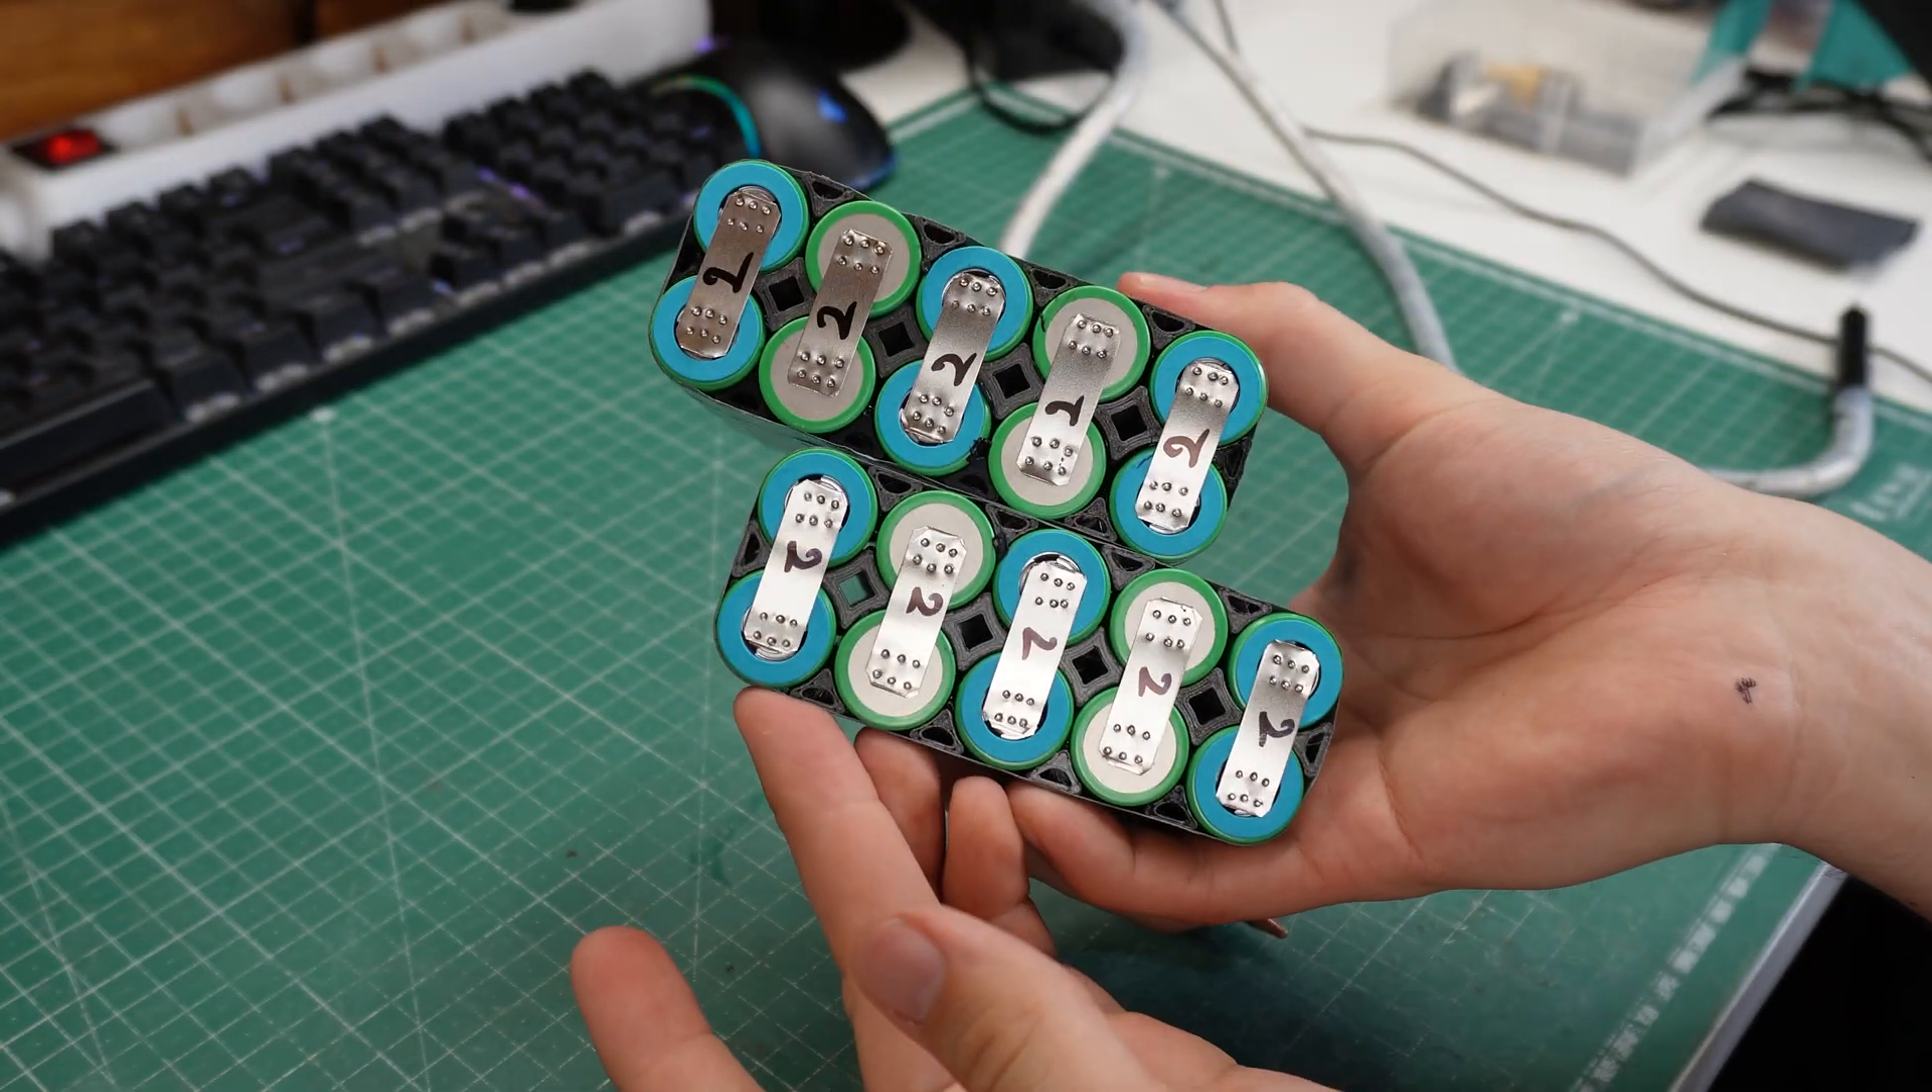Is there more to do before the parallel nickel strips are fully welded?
No.